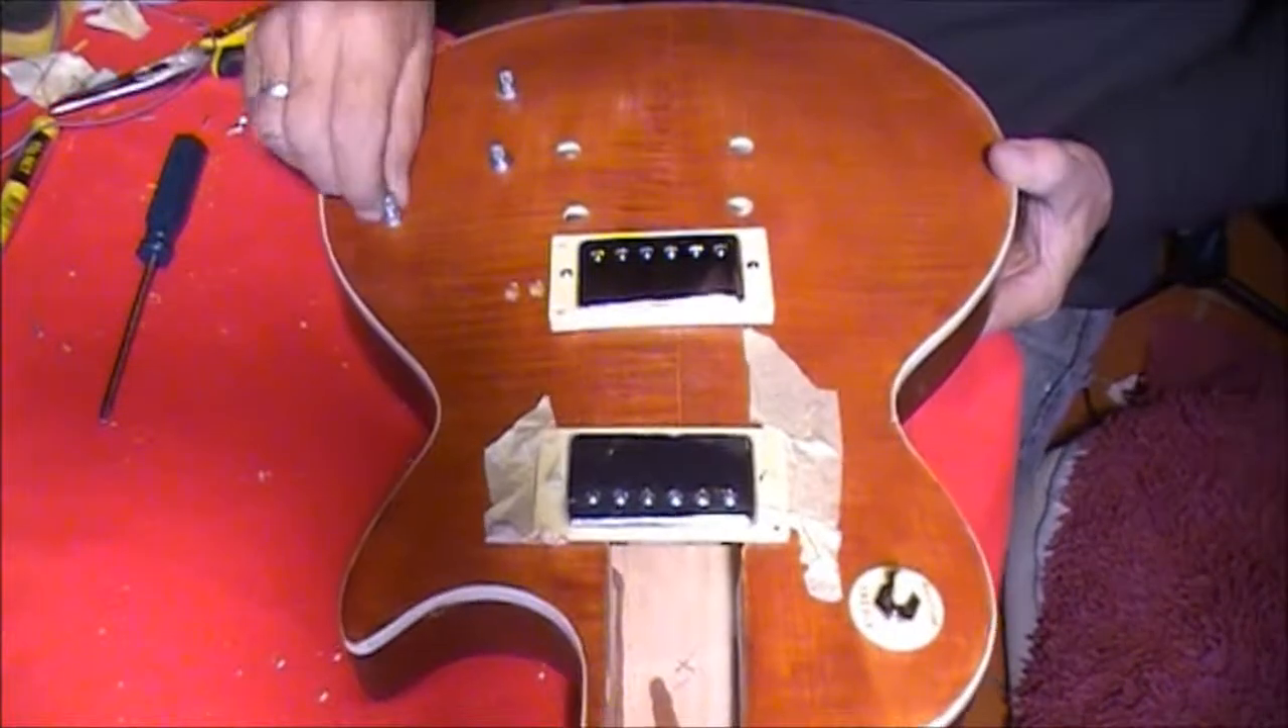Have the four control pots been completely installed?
No.